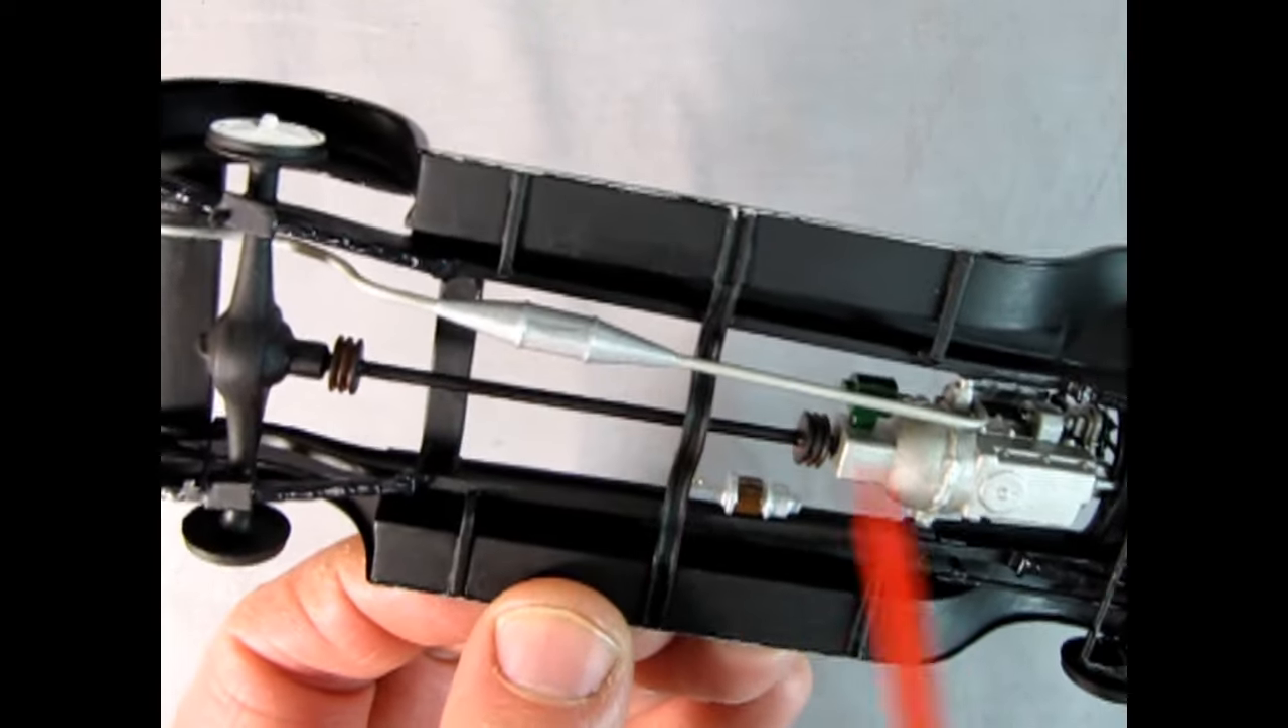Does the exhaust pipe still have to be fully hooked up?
No.